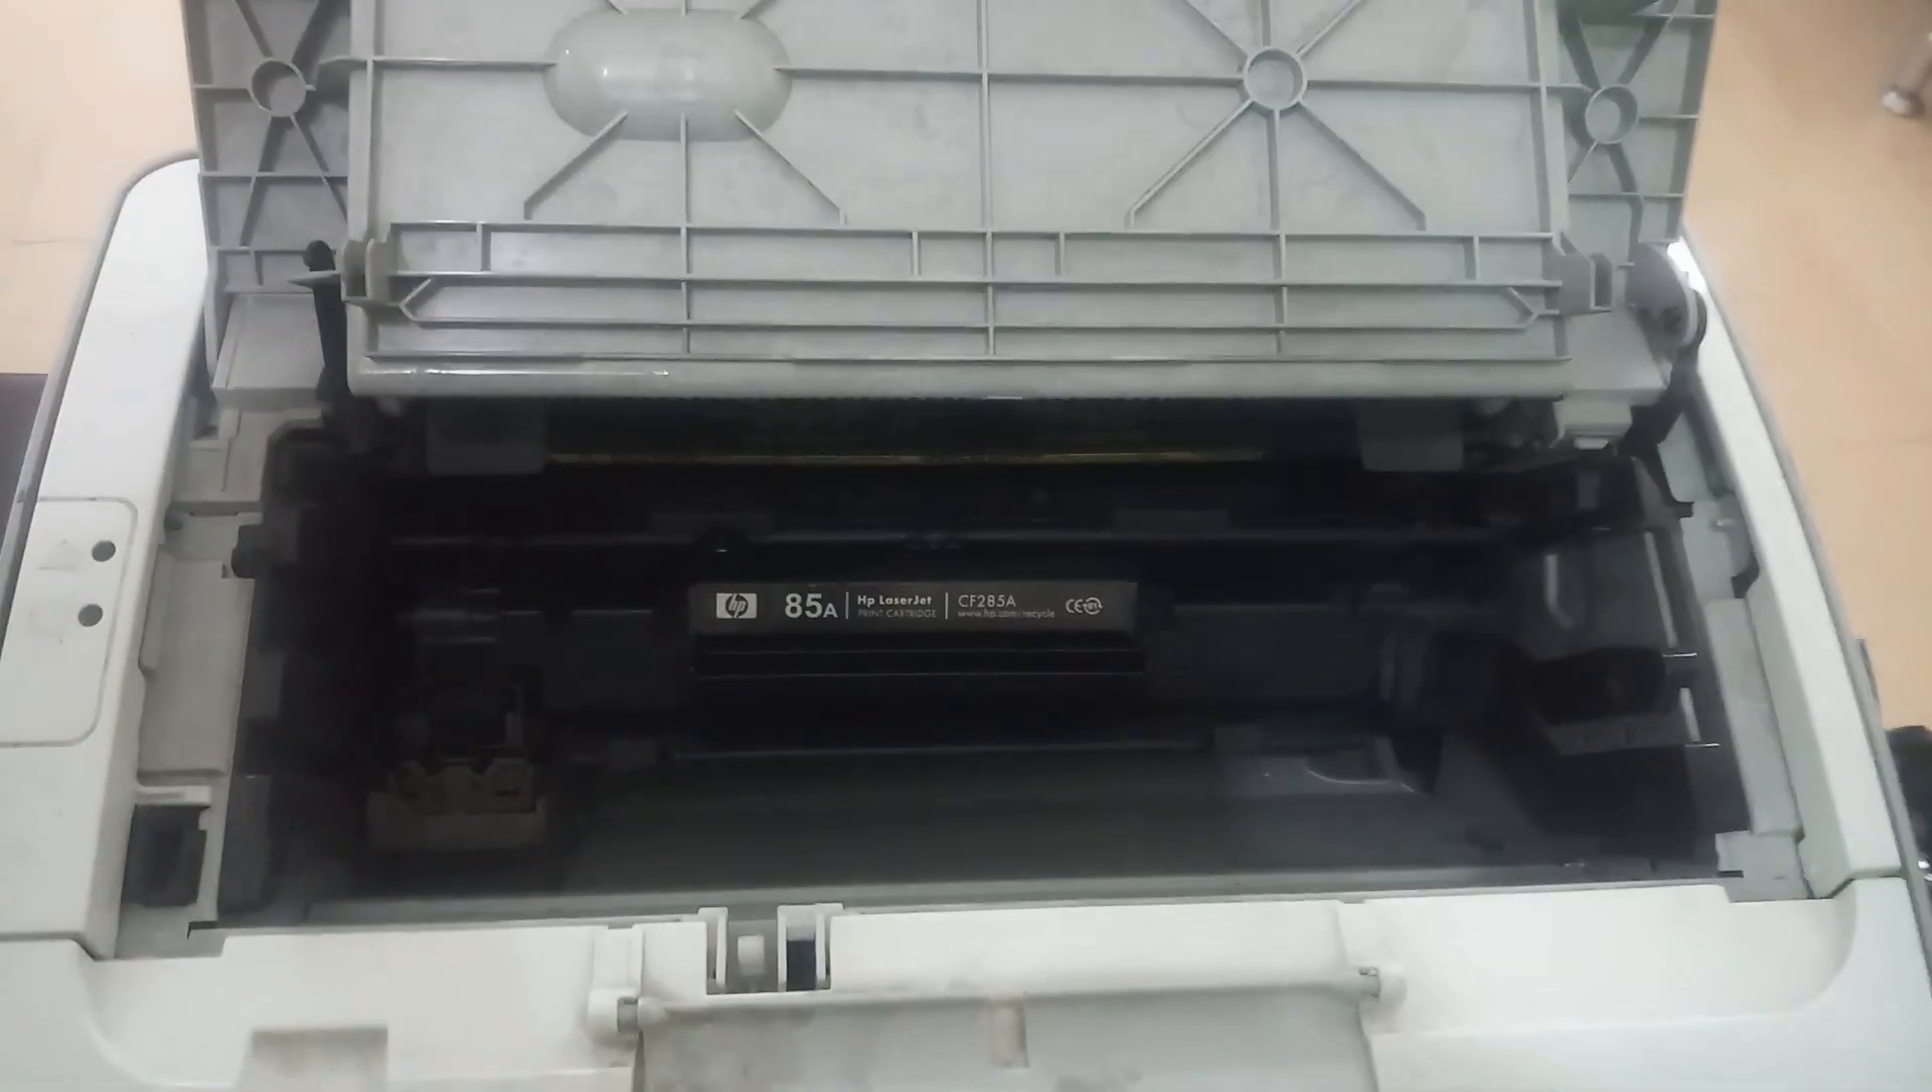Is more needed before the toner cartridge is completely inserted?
No.